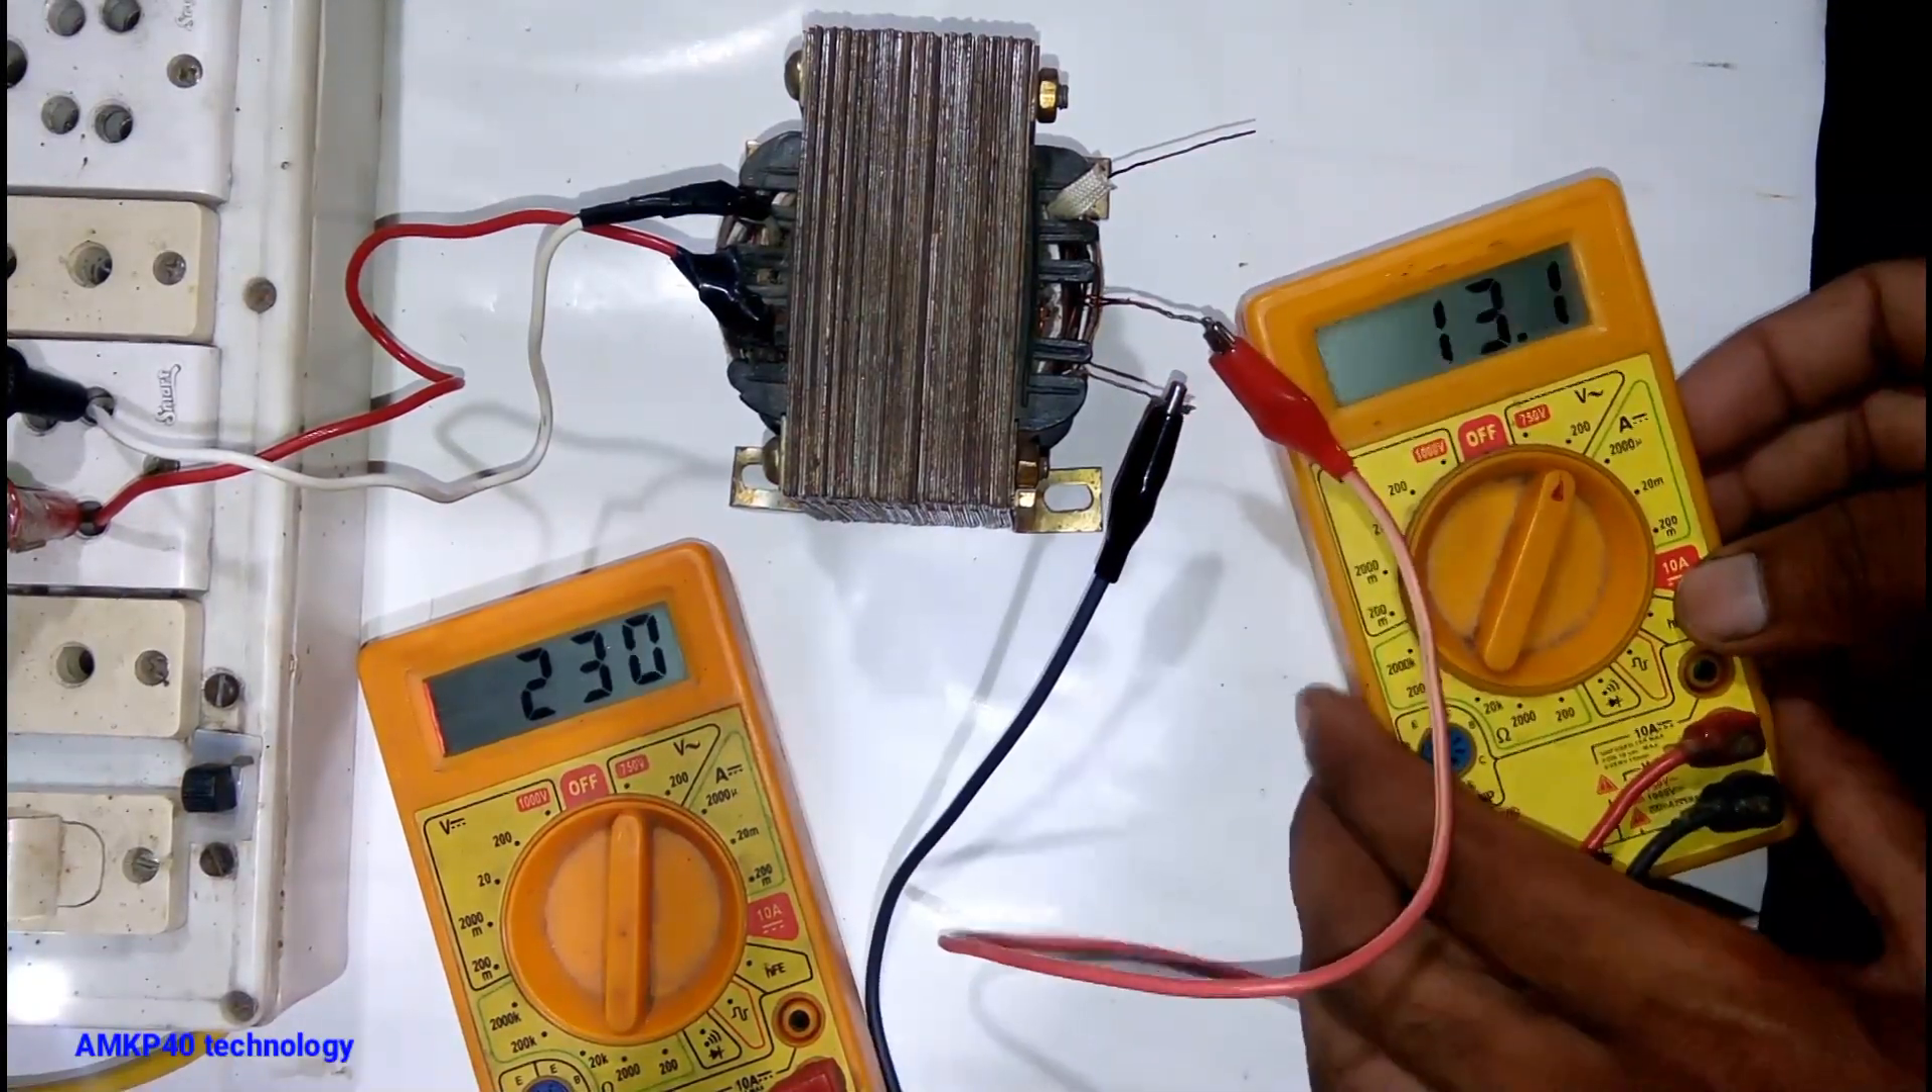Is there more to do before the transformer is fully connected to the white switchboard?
No.